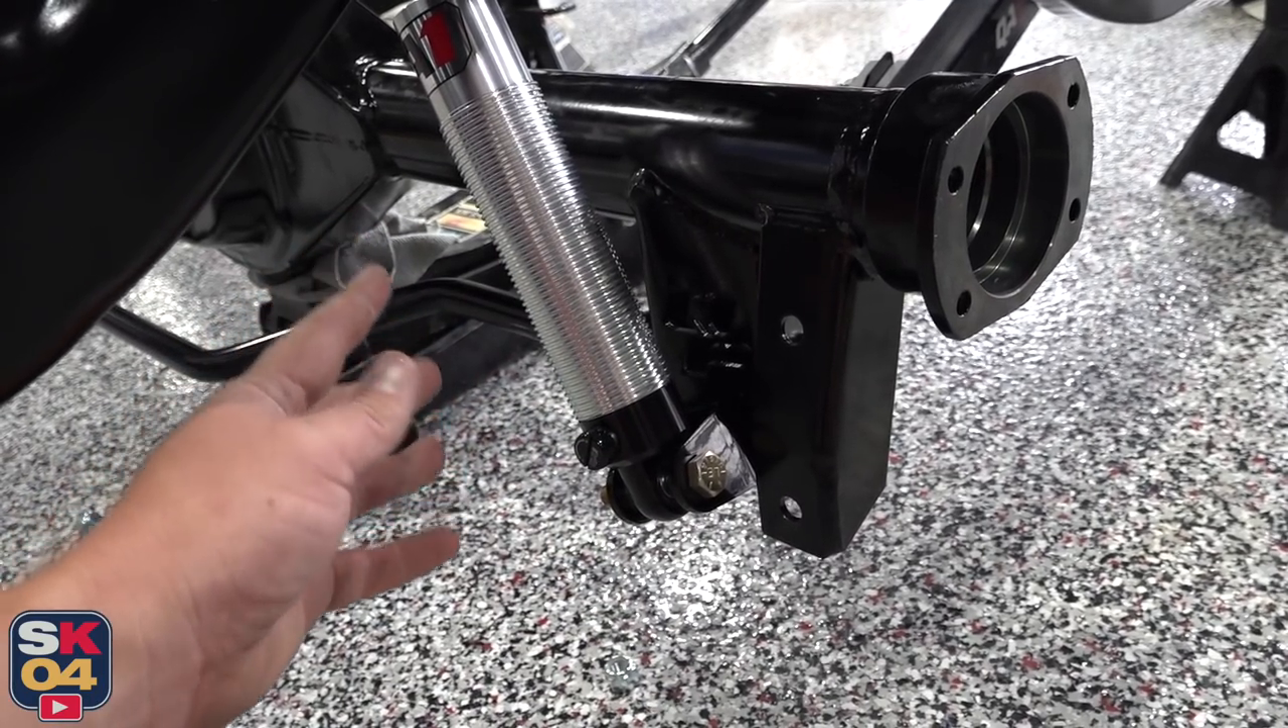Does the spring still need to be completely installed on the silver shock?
Yes.